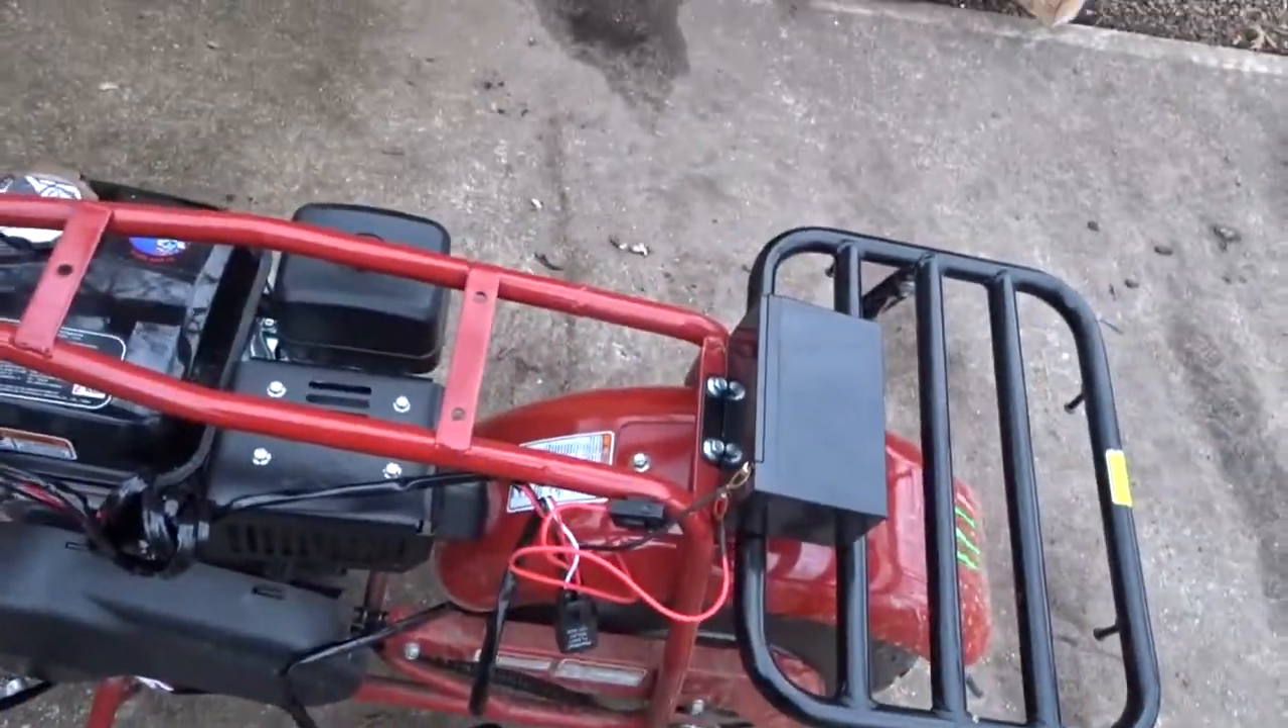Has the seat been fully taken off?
Yes.